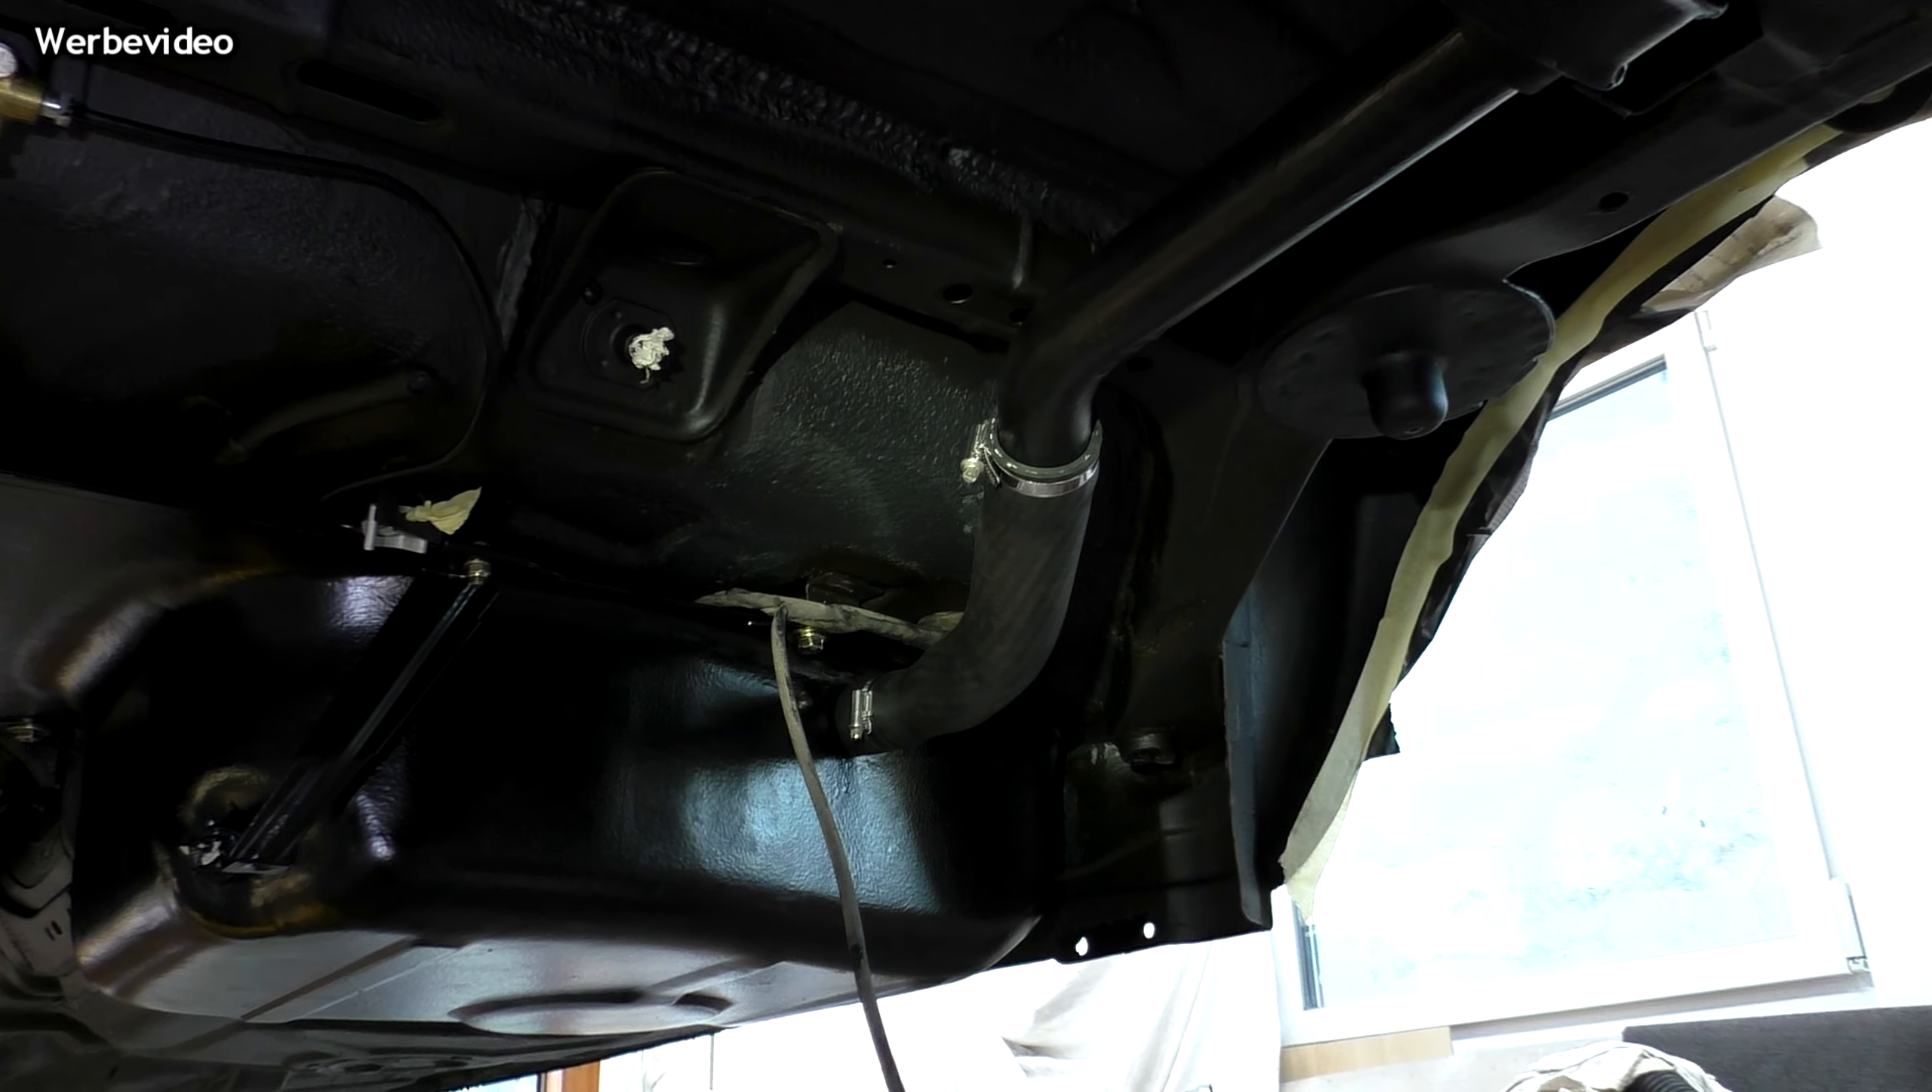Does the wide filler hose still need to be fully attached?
No.